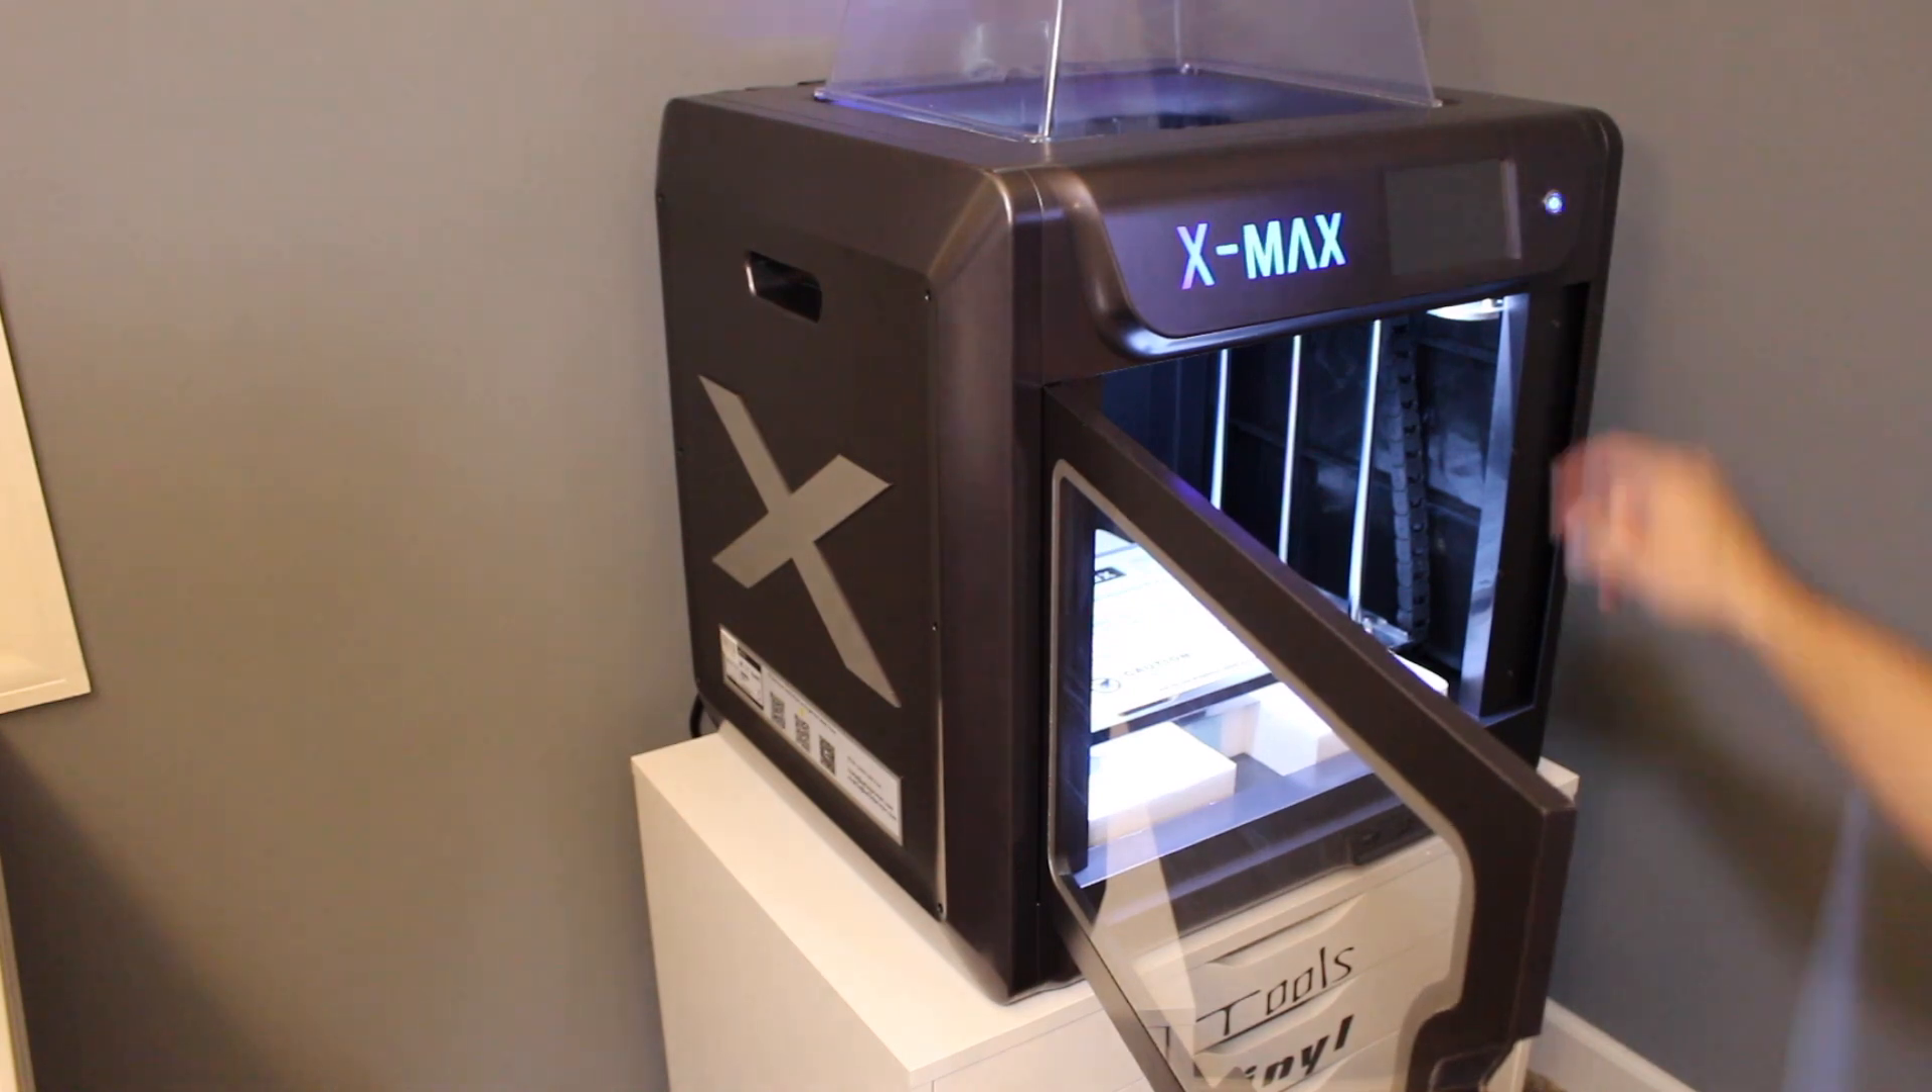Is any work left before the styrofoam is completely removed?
Yes.